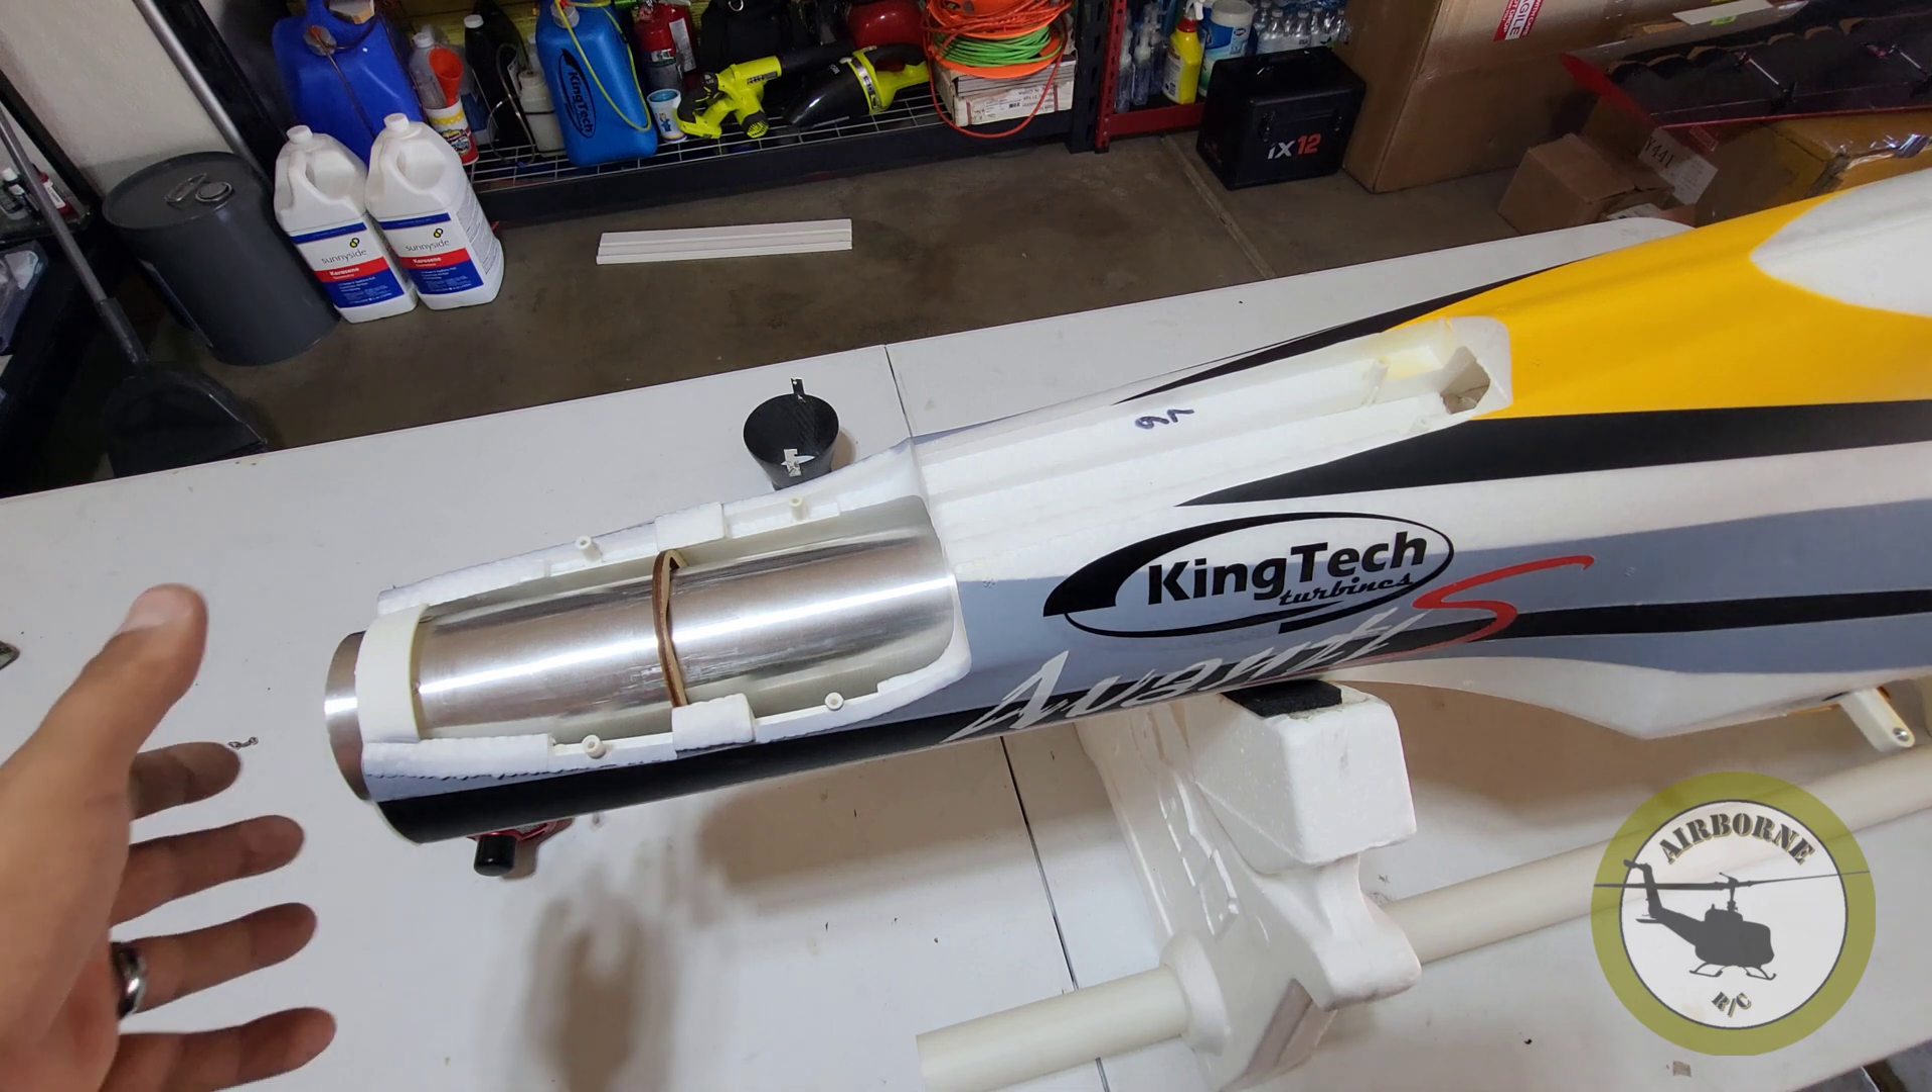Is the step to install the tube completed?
Yes.